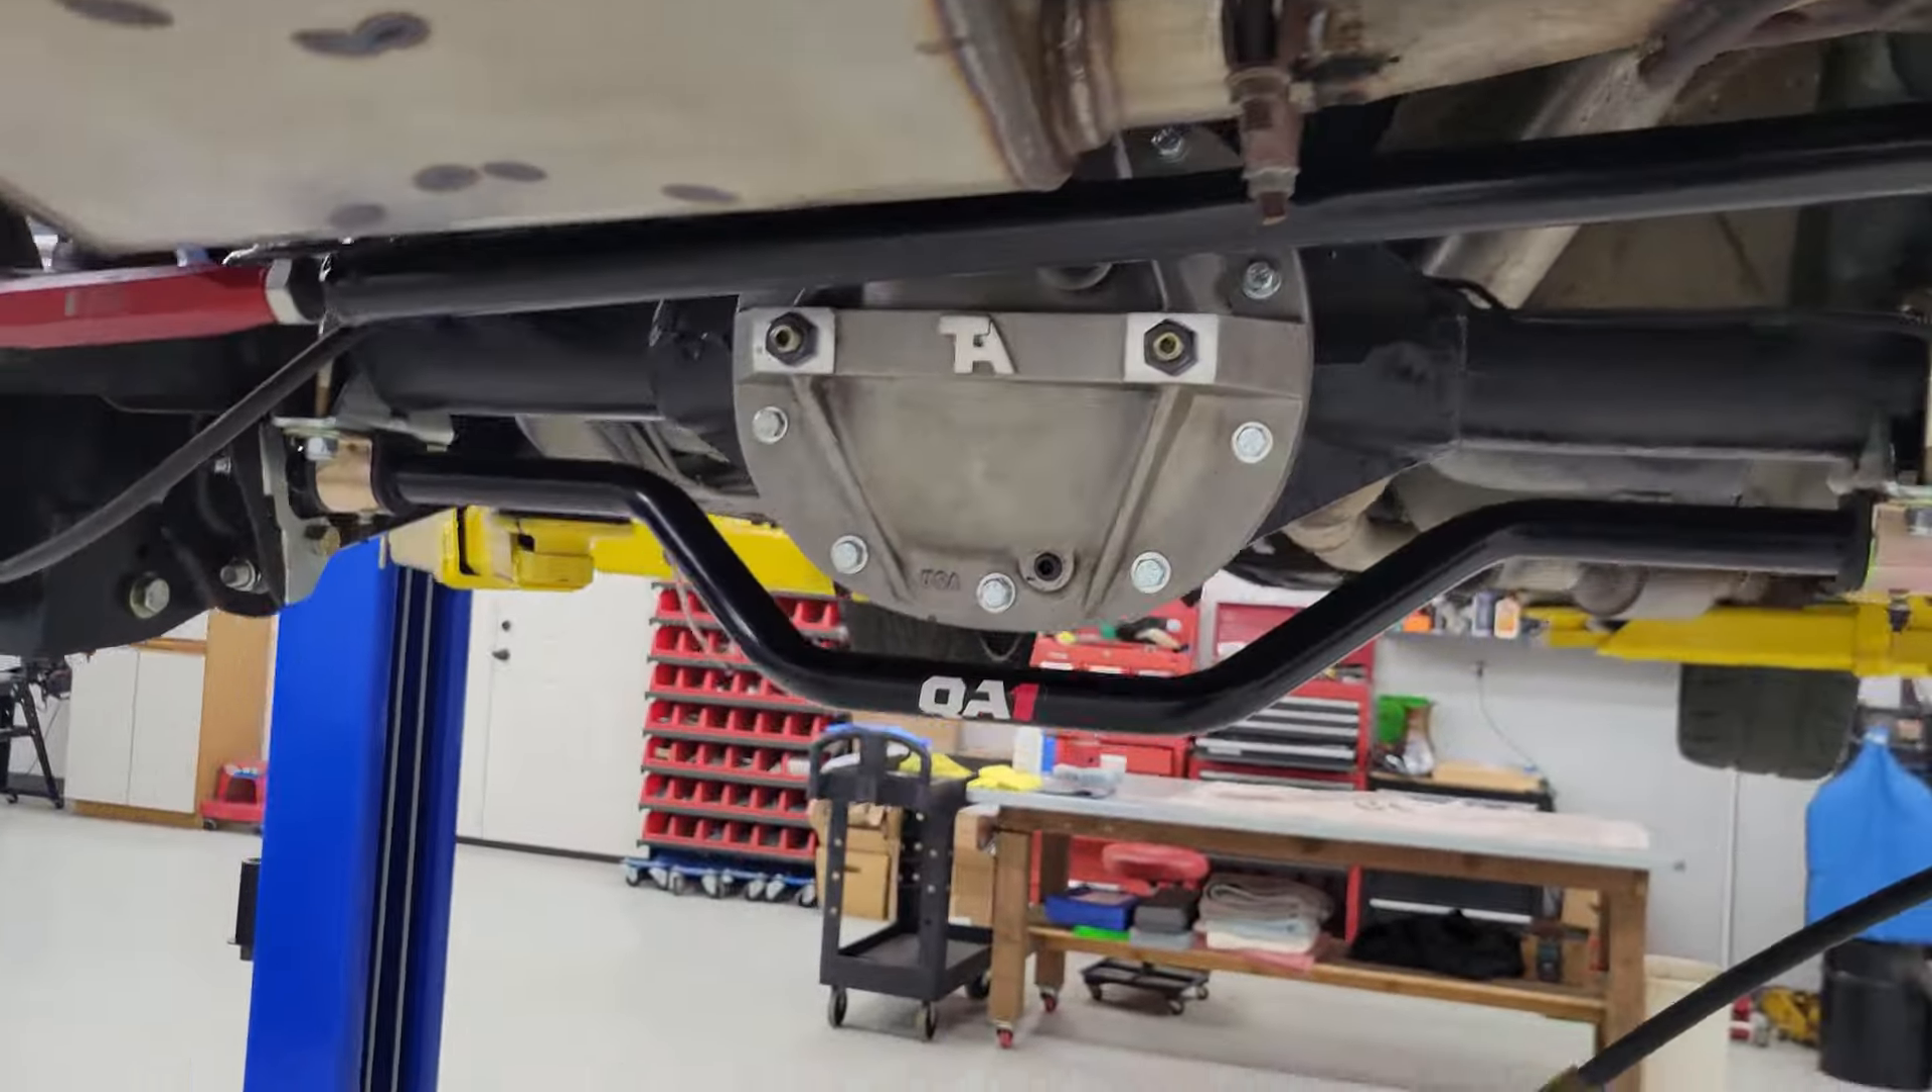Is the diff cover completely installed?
Yes.